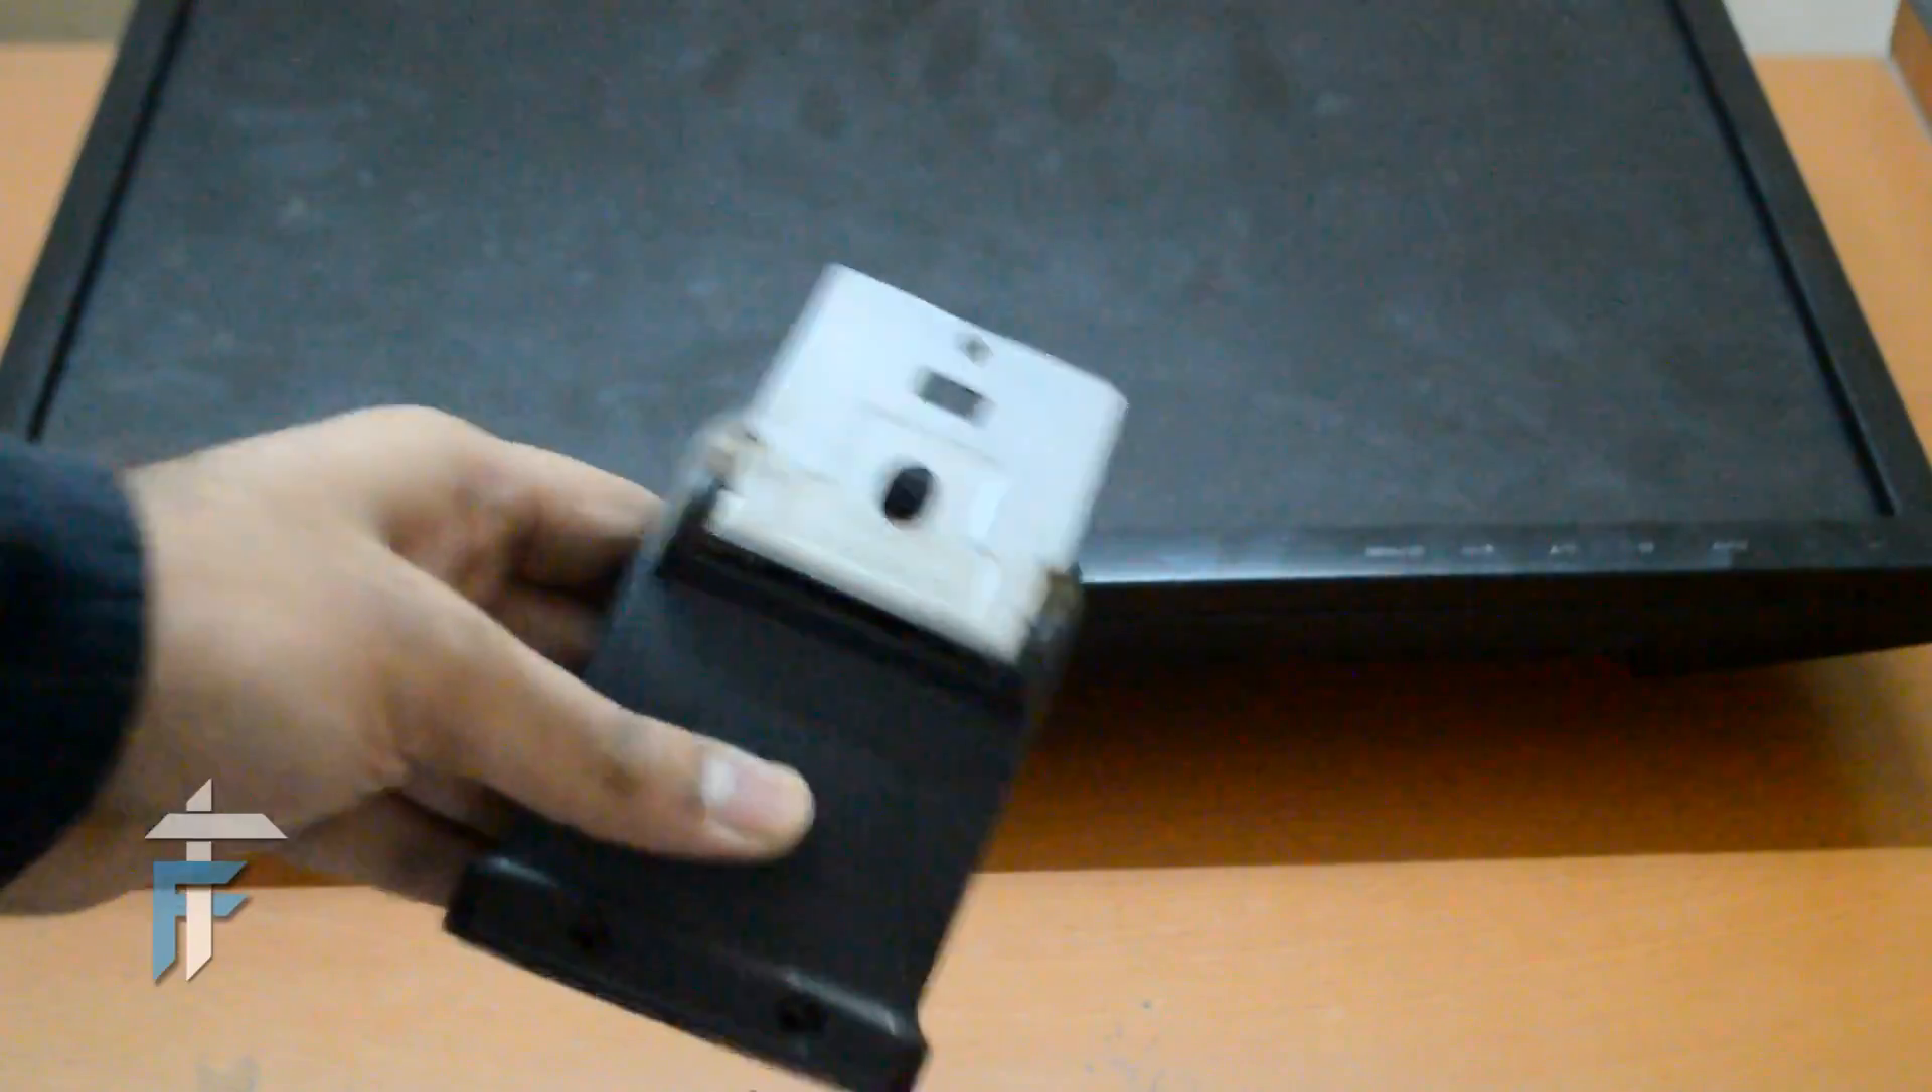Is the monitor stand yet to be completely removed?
No.